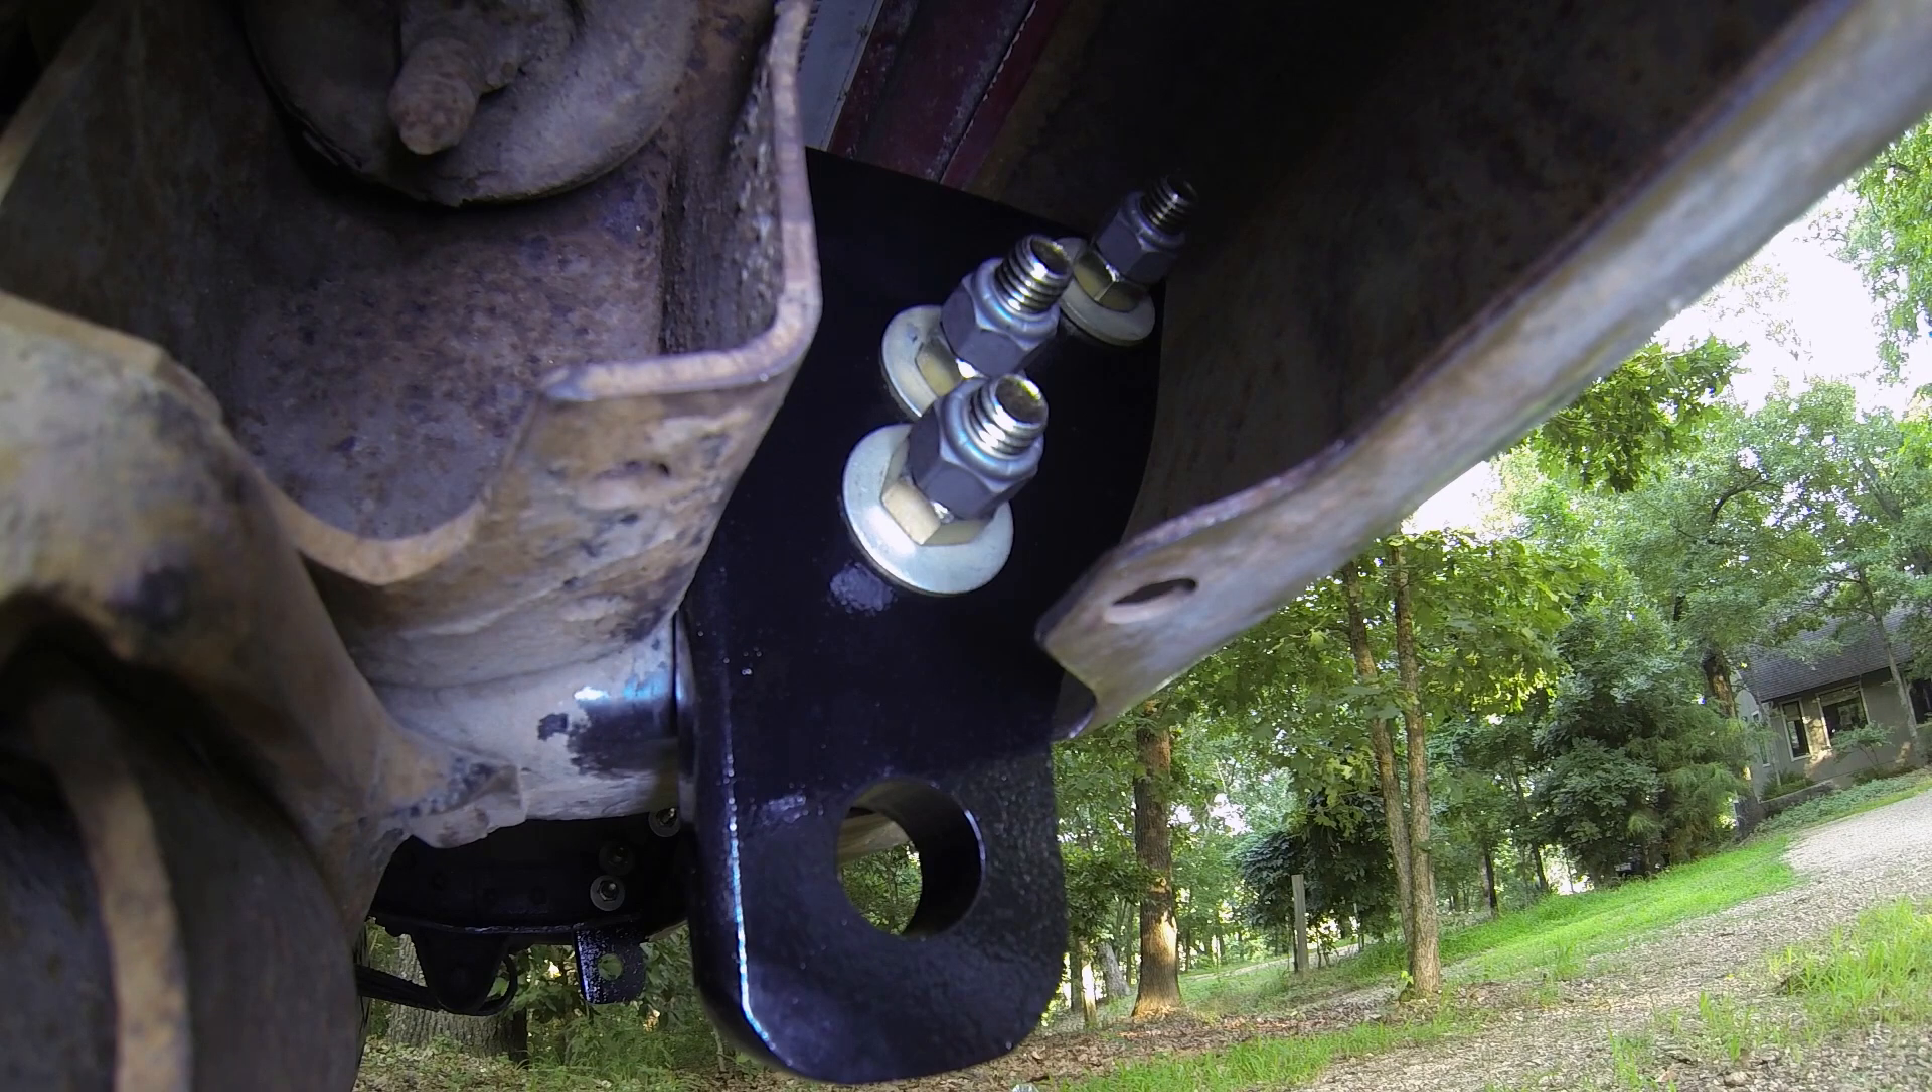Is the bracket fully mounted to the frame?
Yes.